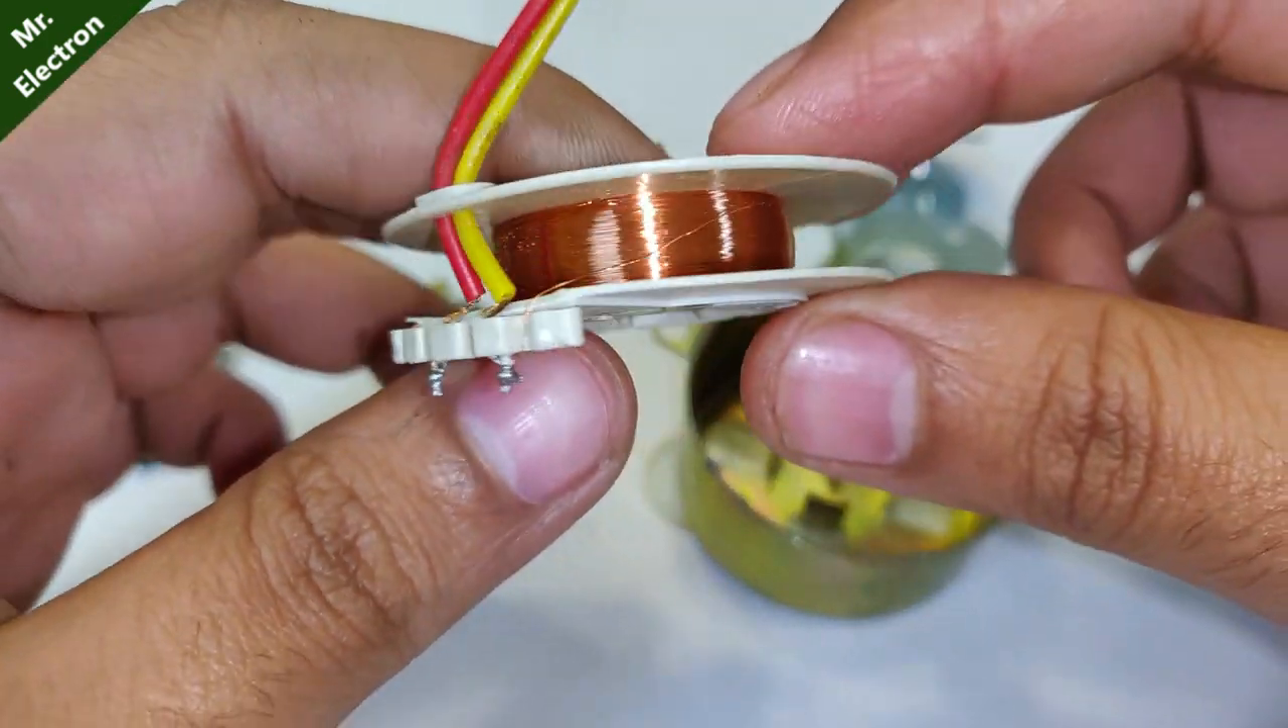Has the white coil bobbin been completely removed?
Yes.